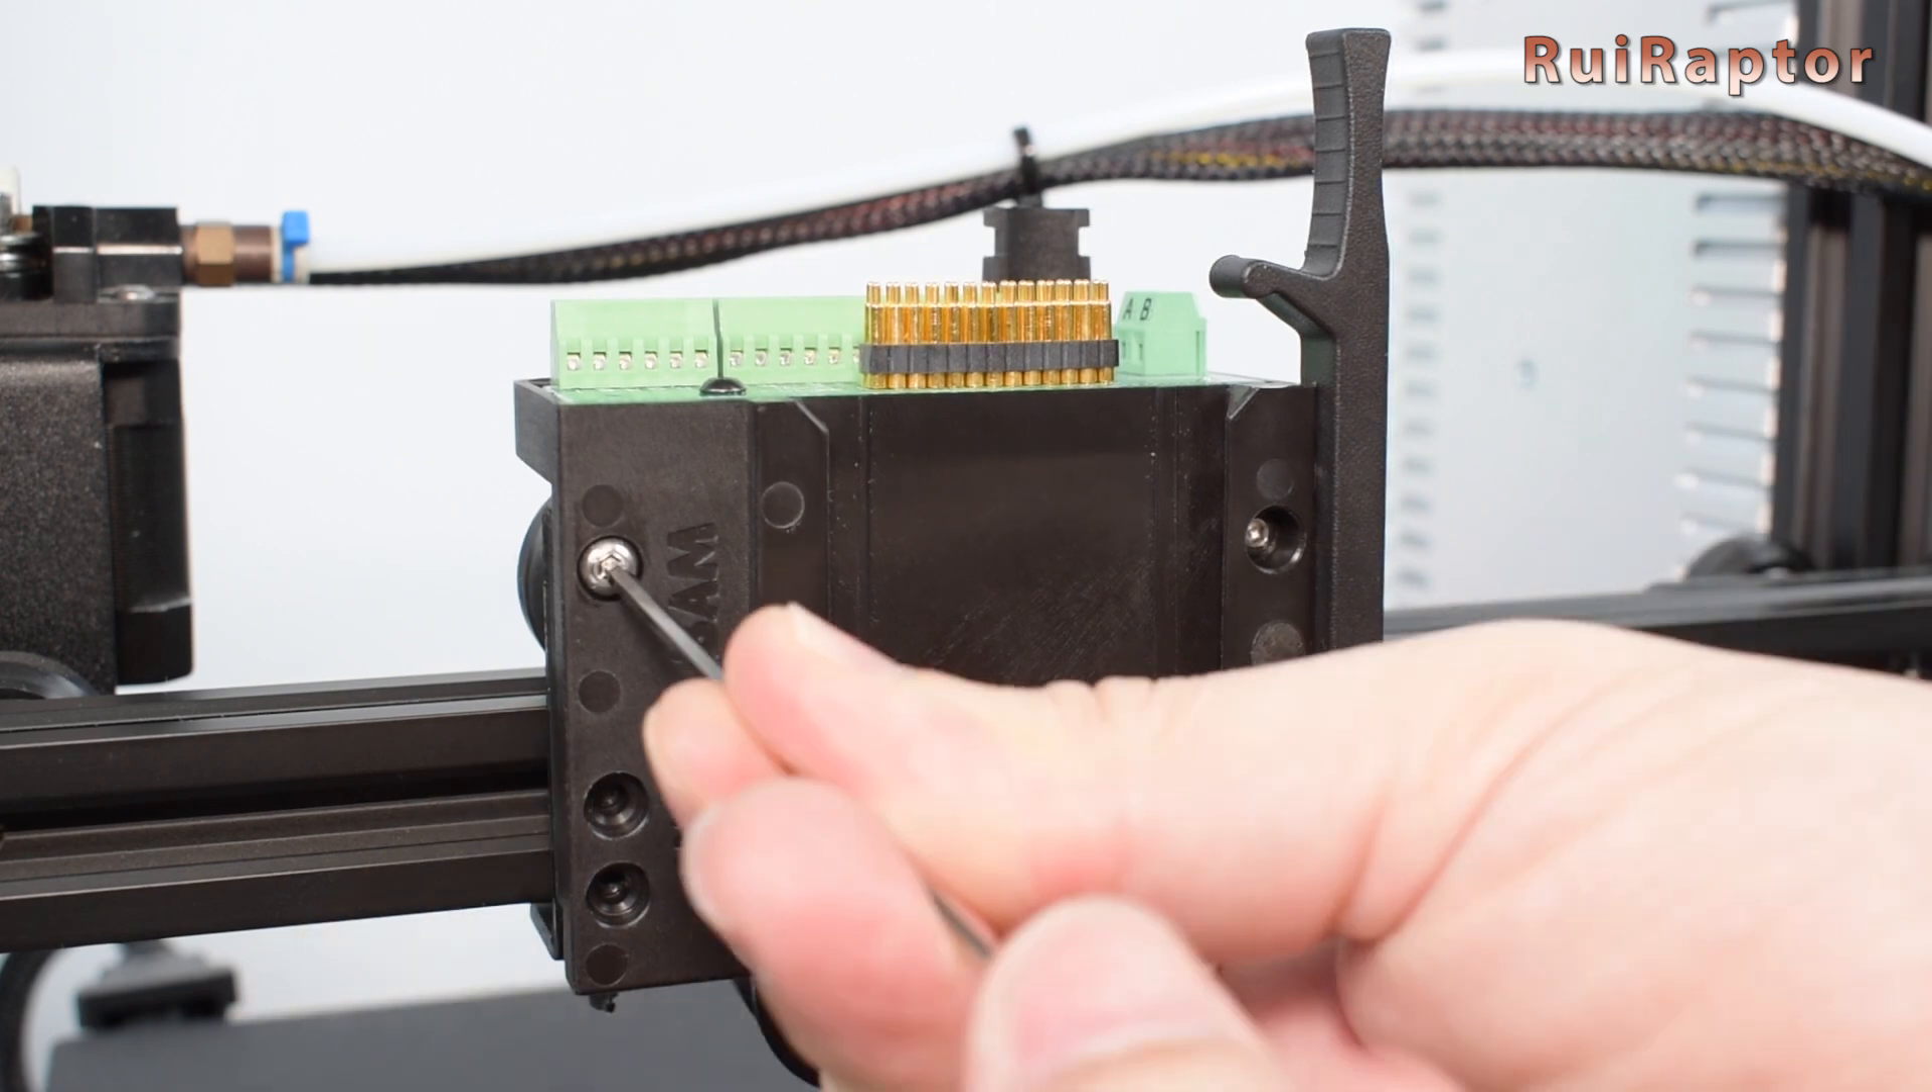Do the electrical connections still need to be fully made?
Yes.